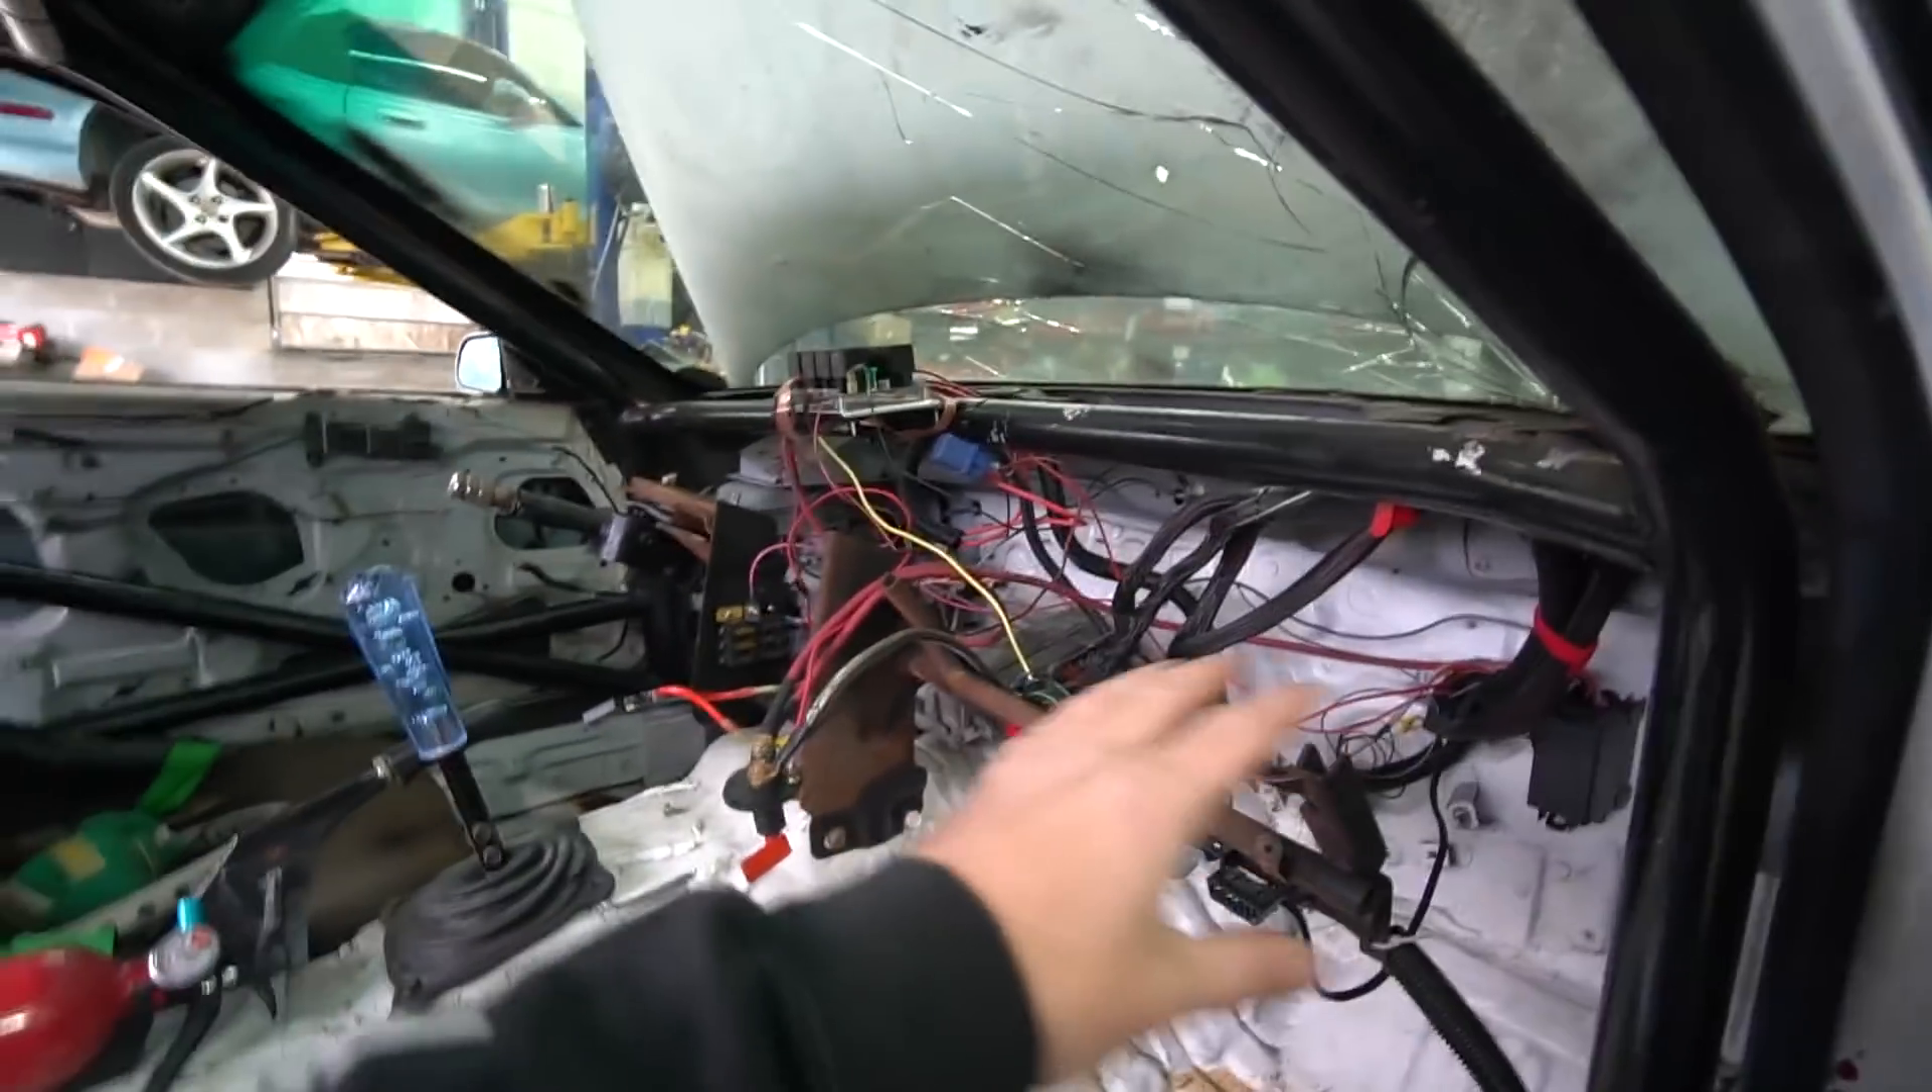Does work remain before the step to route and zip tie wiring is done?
Yes.